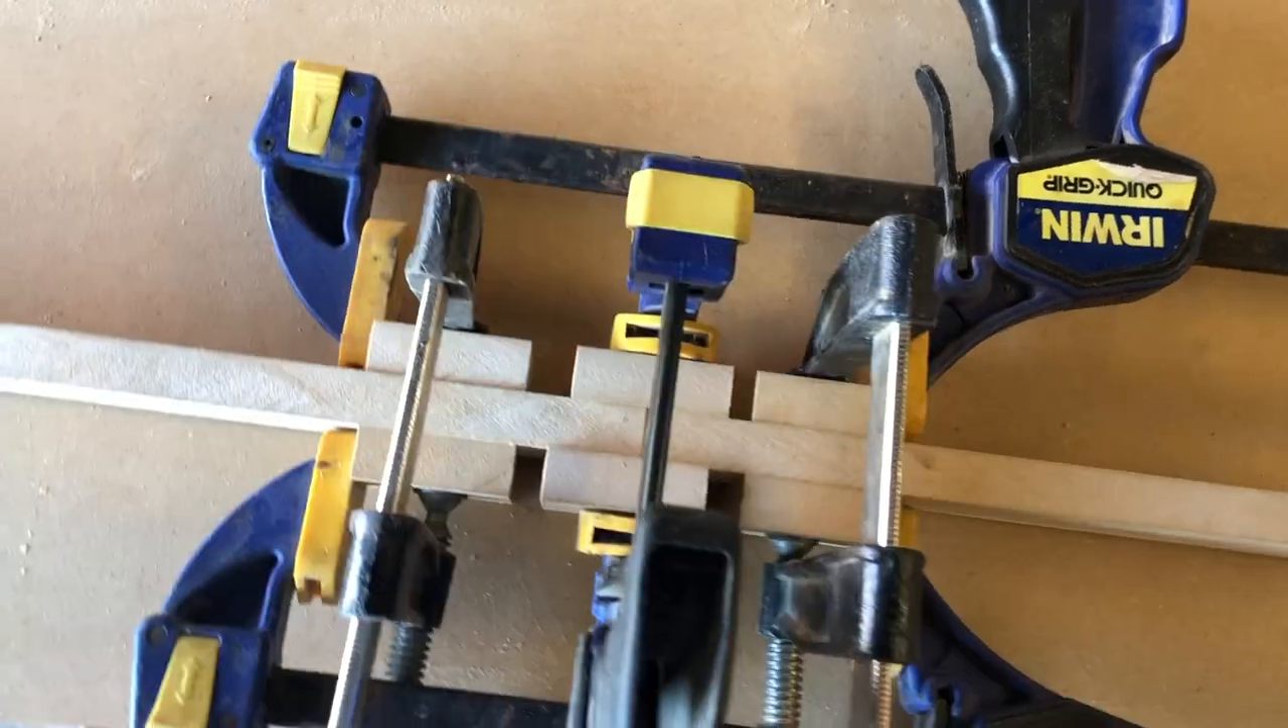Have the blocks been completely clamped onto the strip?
Yes.